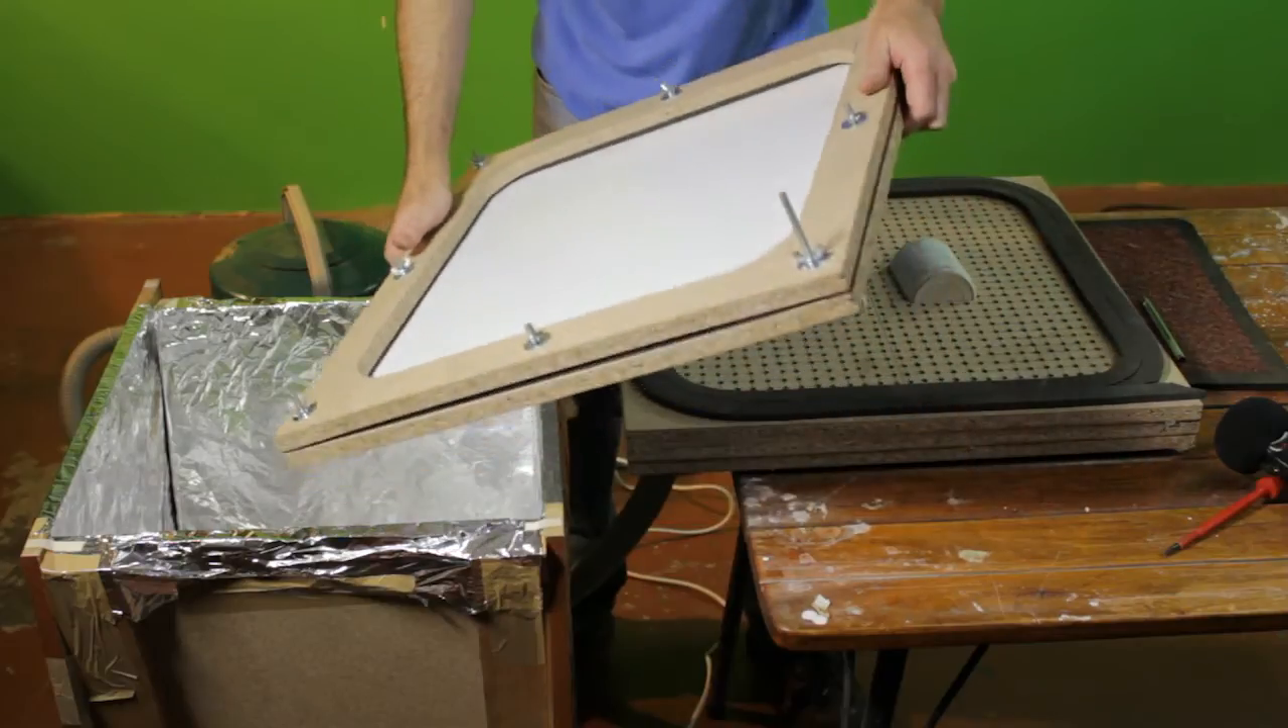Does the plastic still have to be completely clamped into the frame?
No.